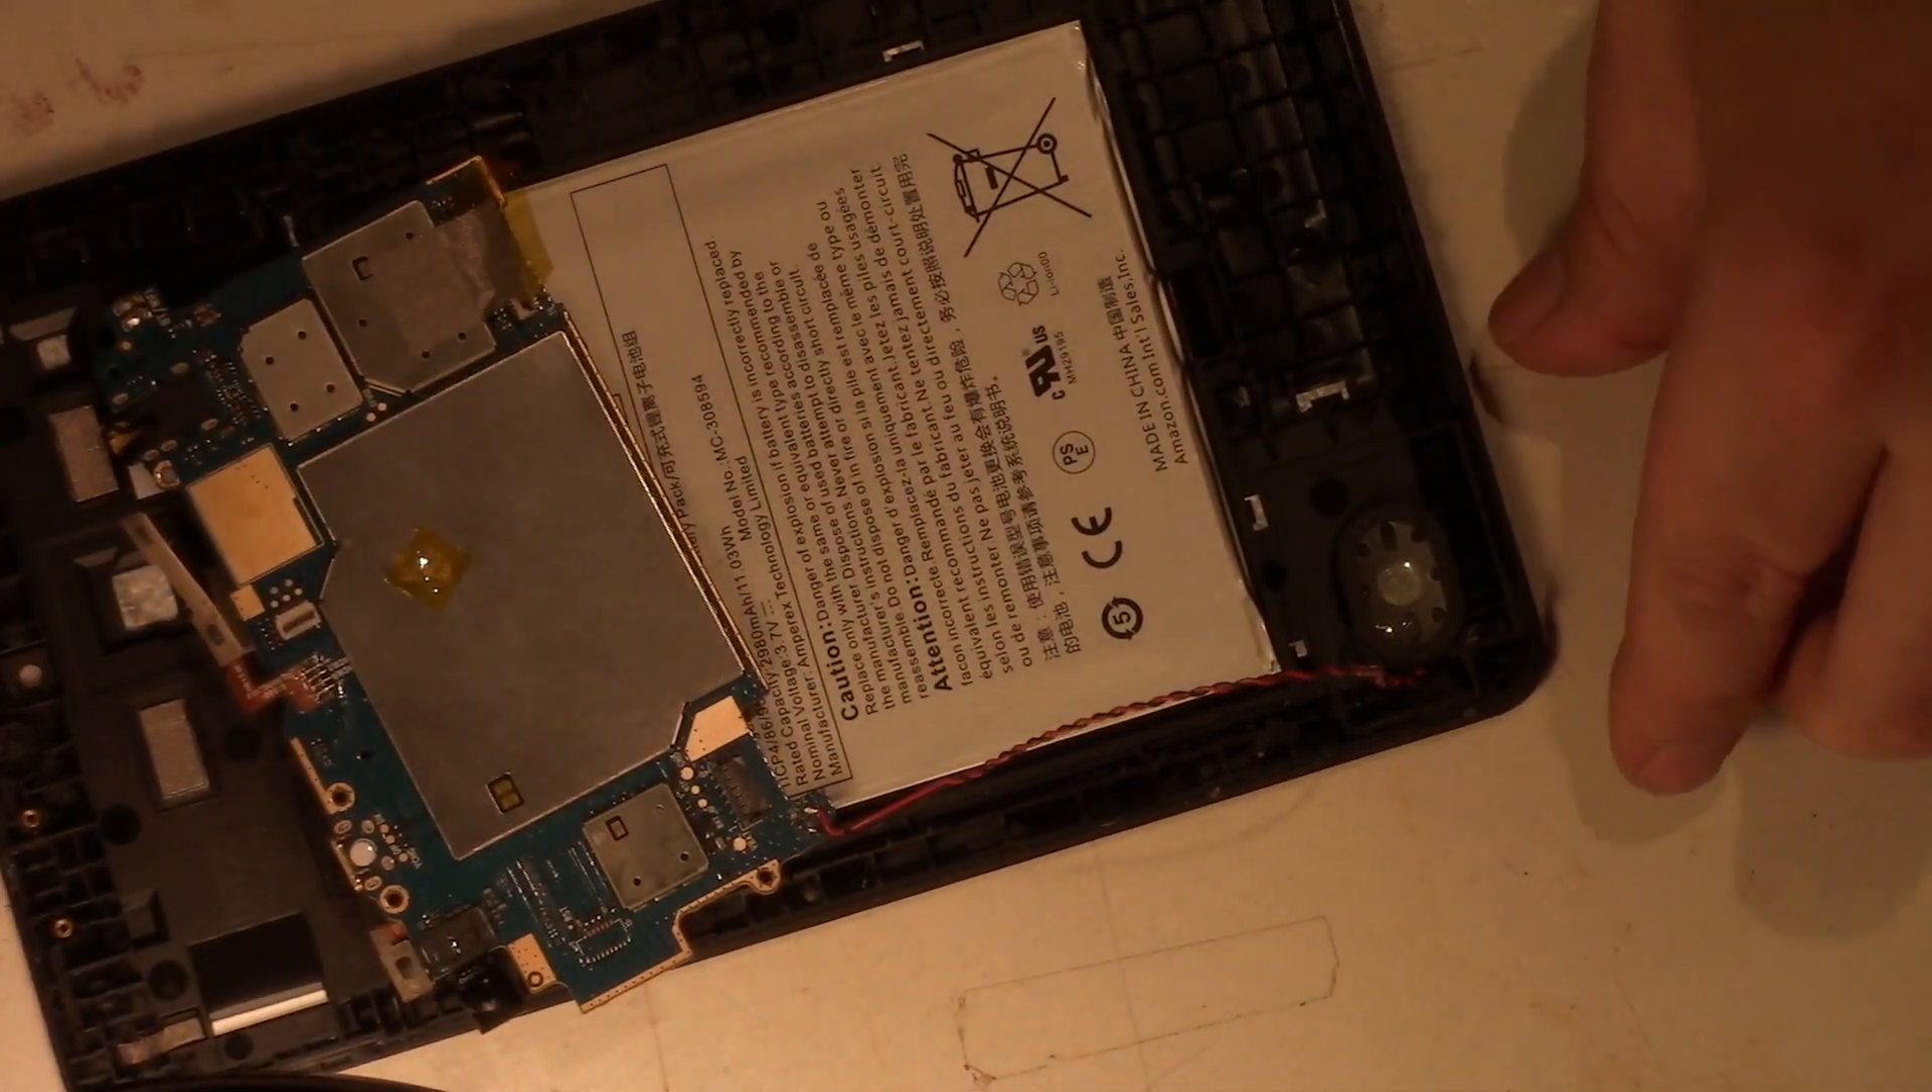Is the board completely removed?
No.